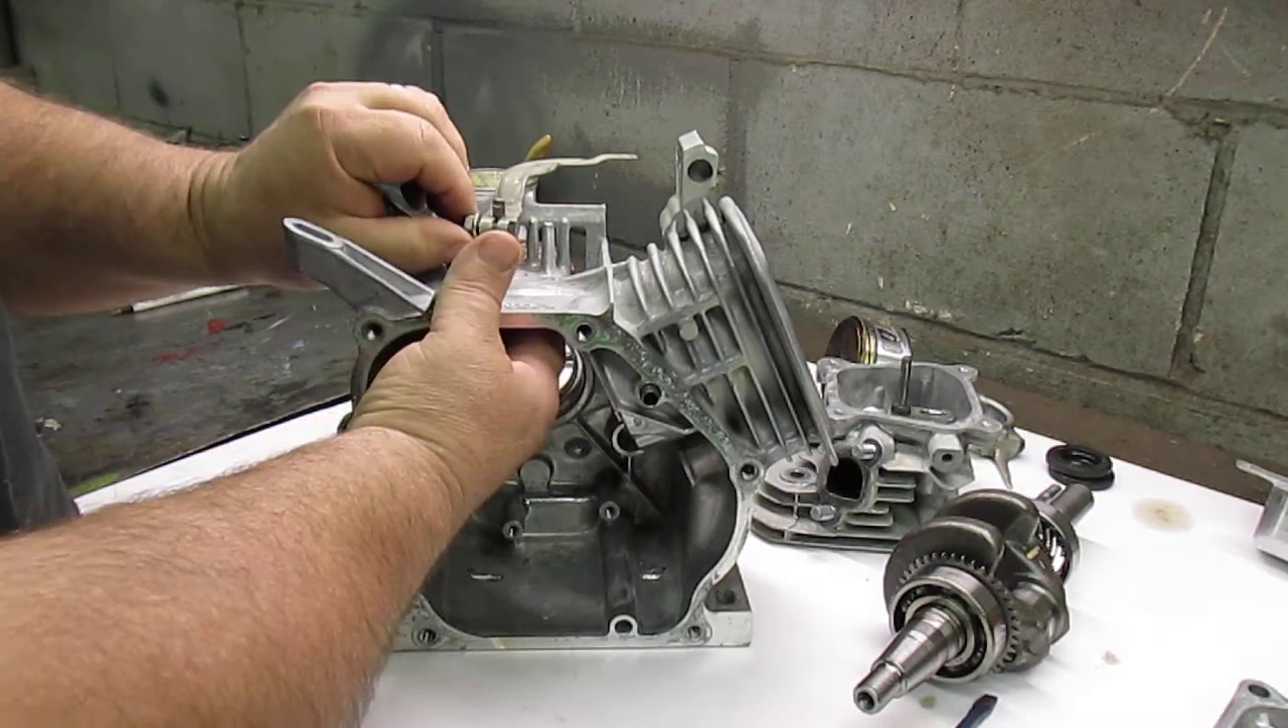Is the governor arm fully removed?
No.